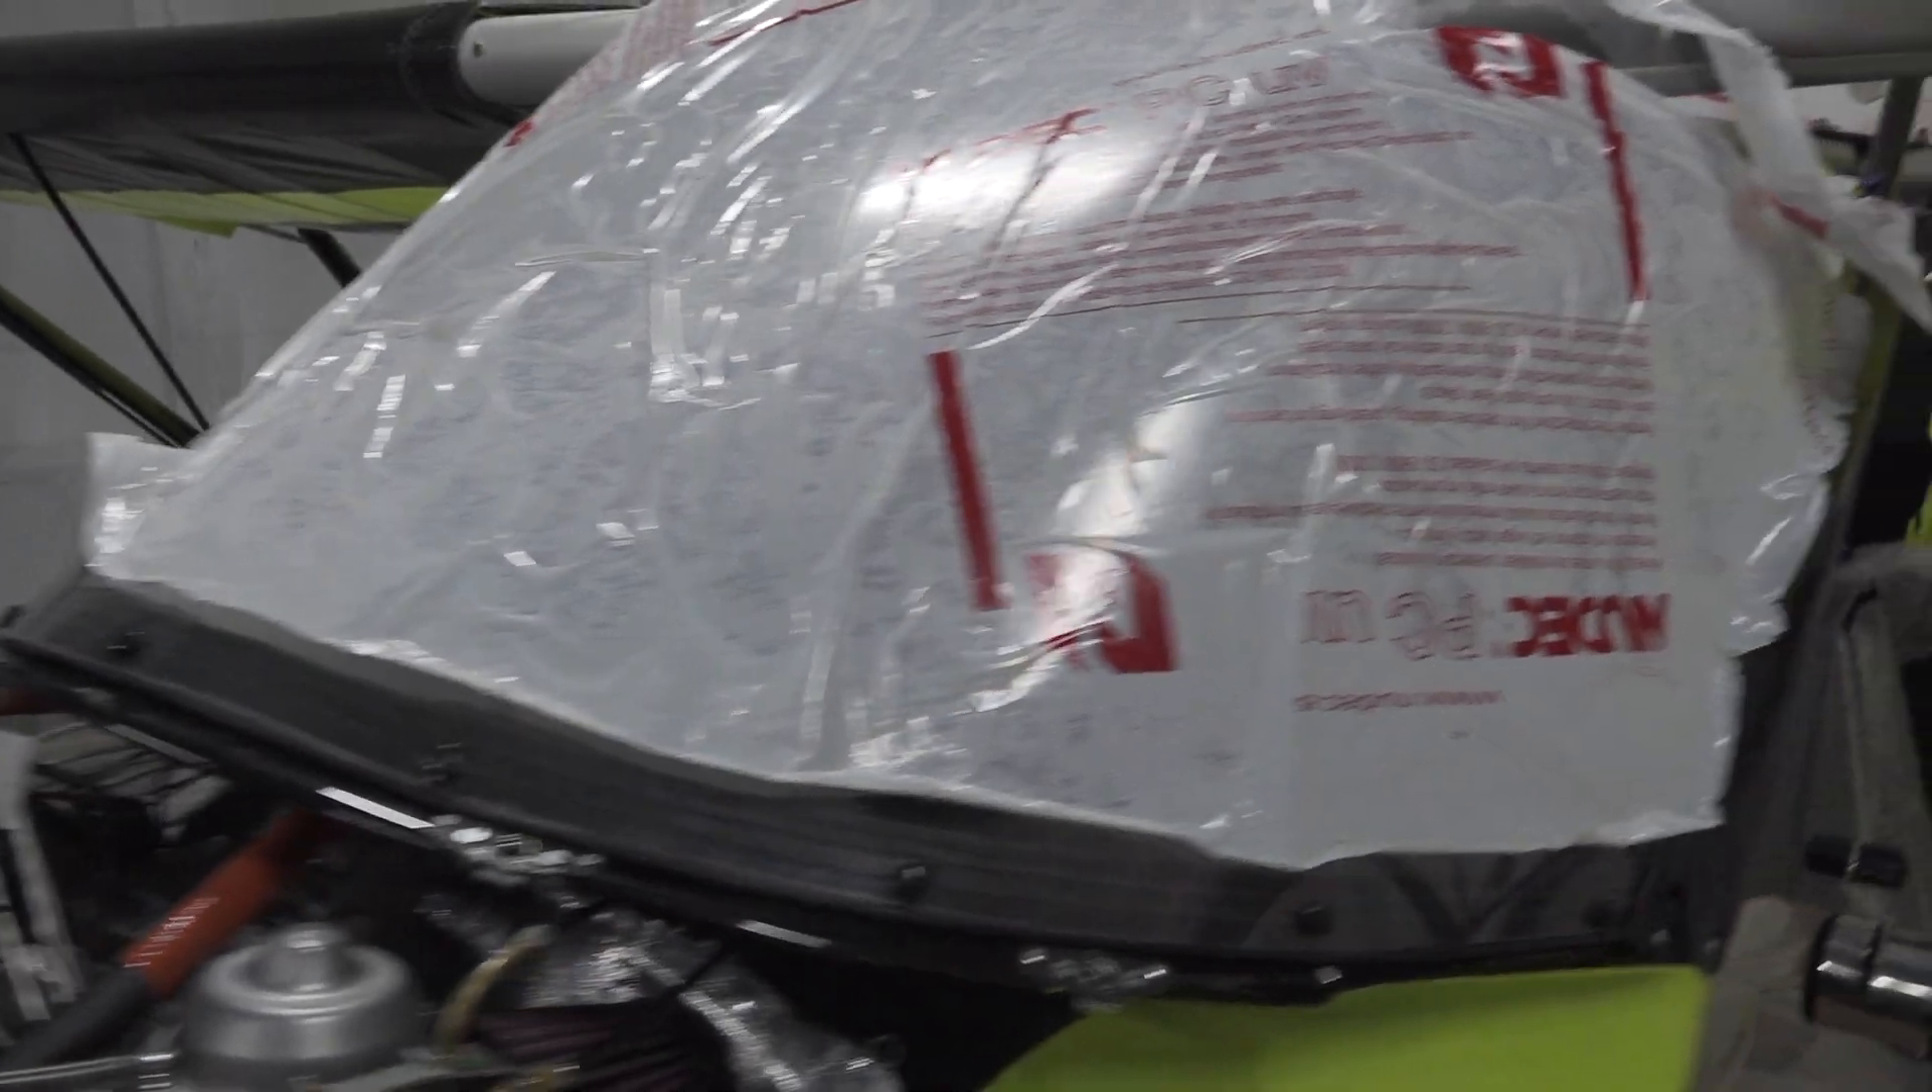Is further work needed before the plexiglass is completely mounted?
No.